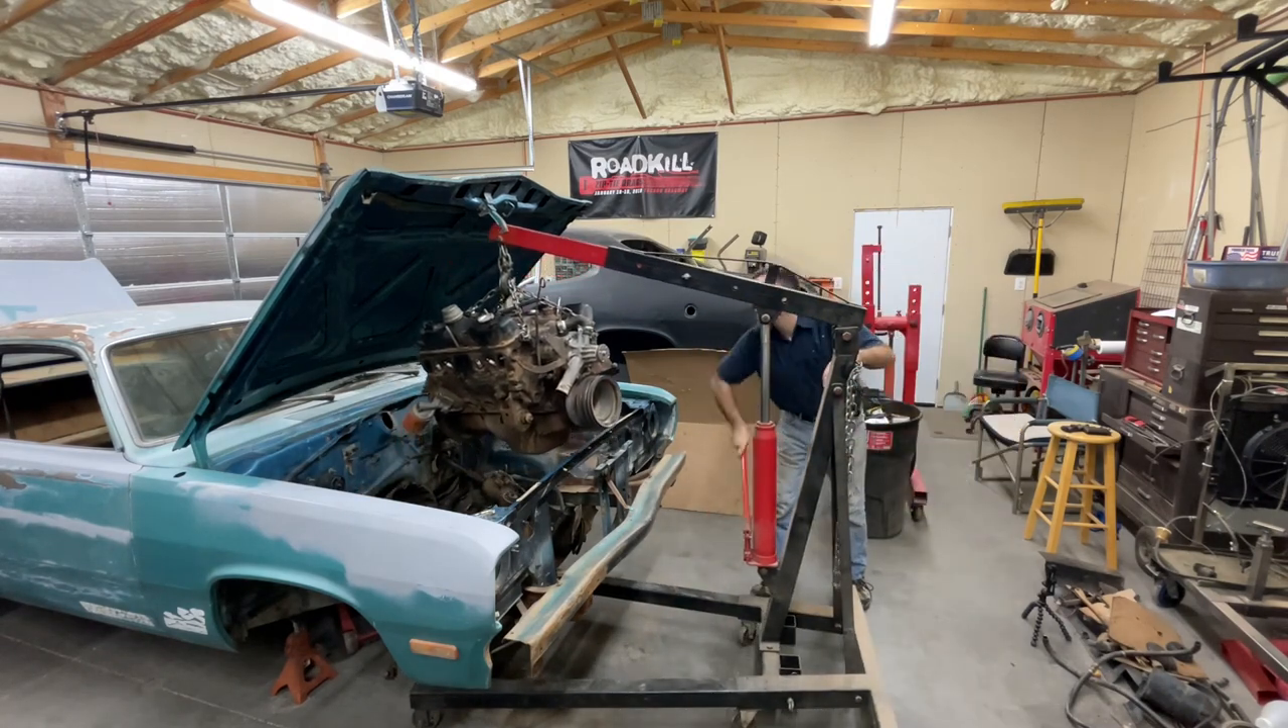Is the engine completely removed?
No.